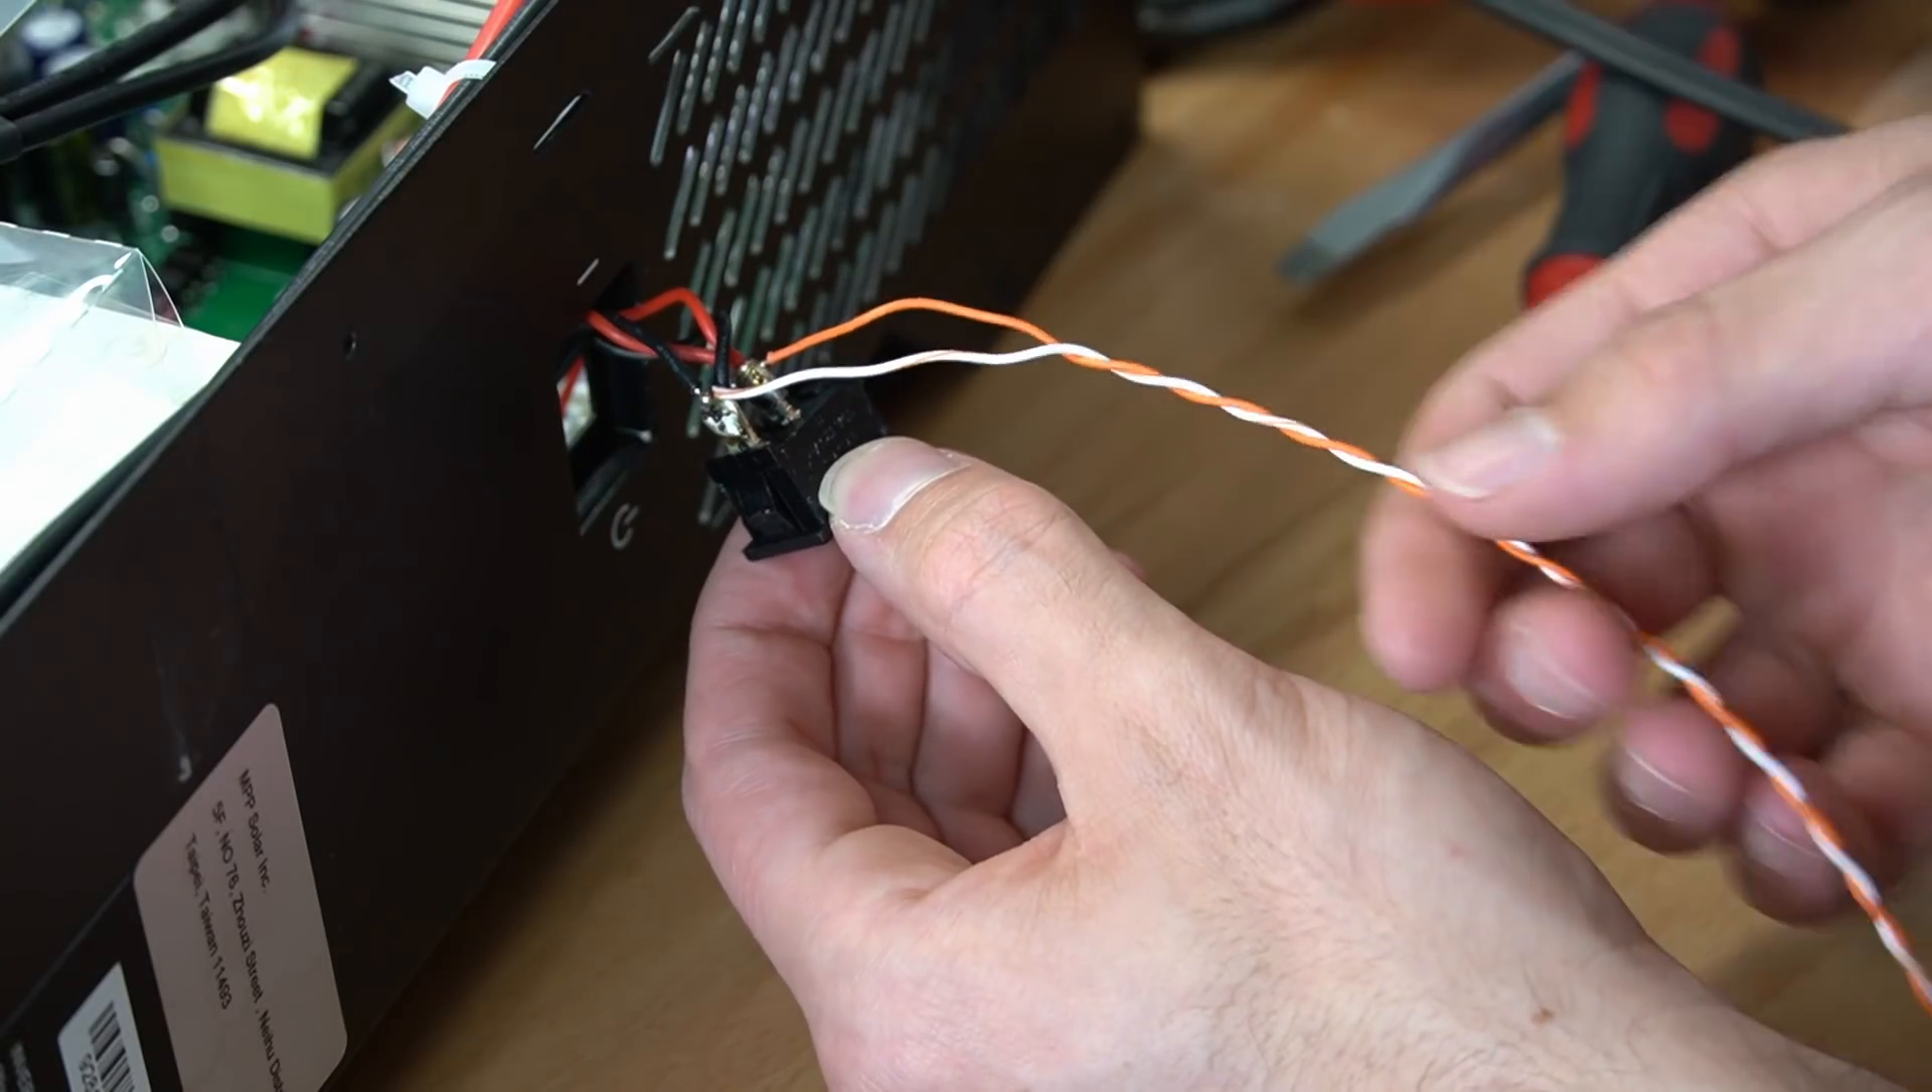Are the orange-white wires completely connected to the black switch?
Yes.